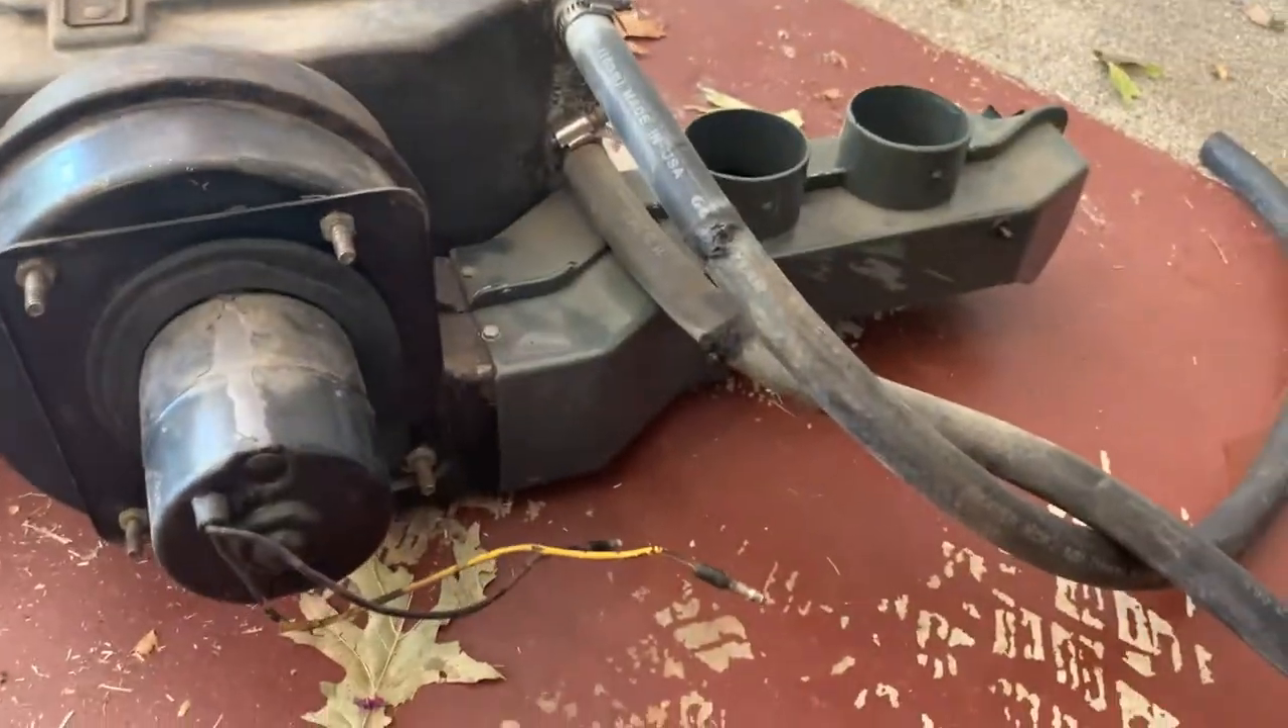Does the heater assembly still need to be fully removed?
No.